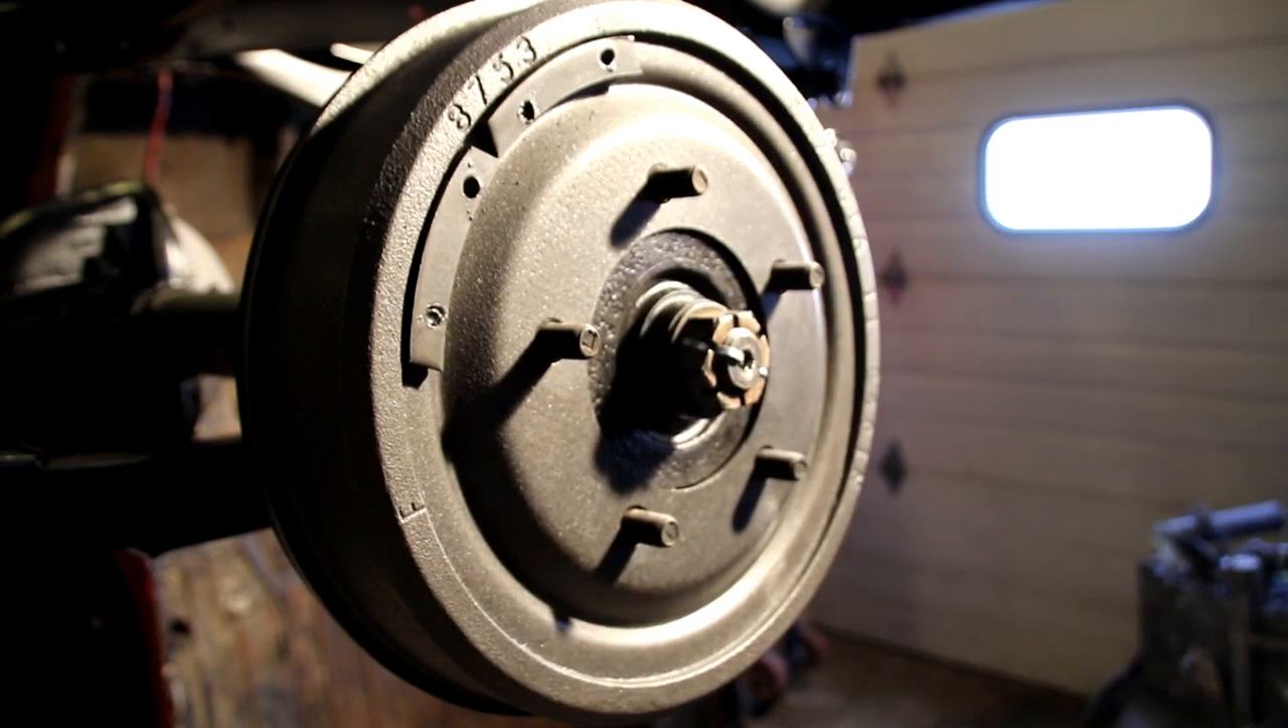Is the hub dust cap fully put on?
No.